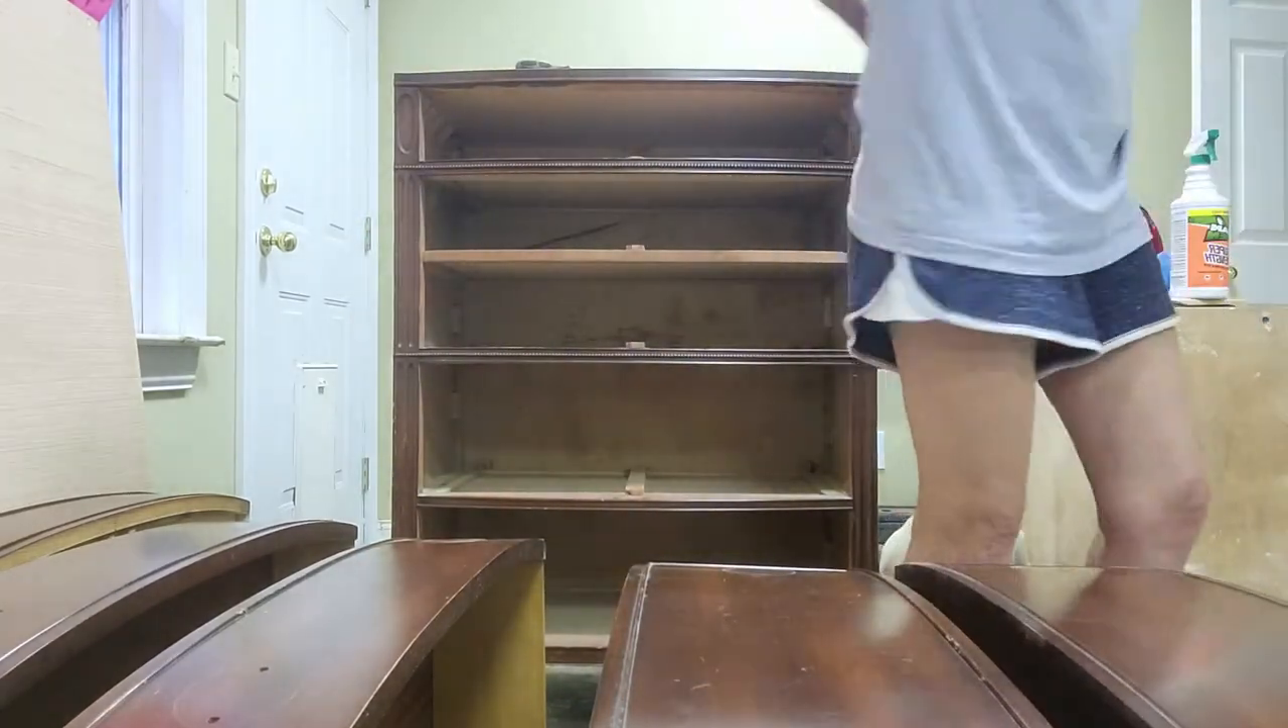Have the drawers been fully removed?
Yes.